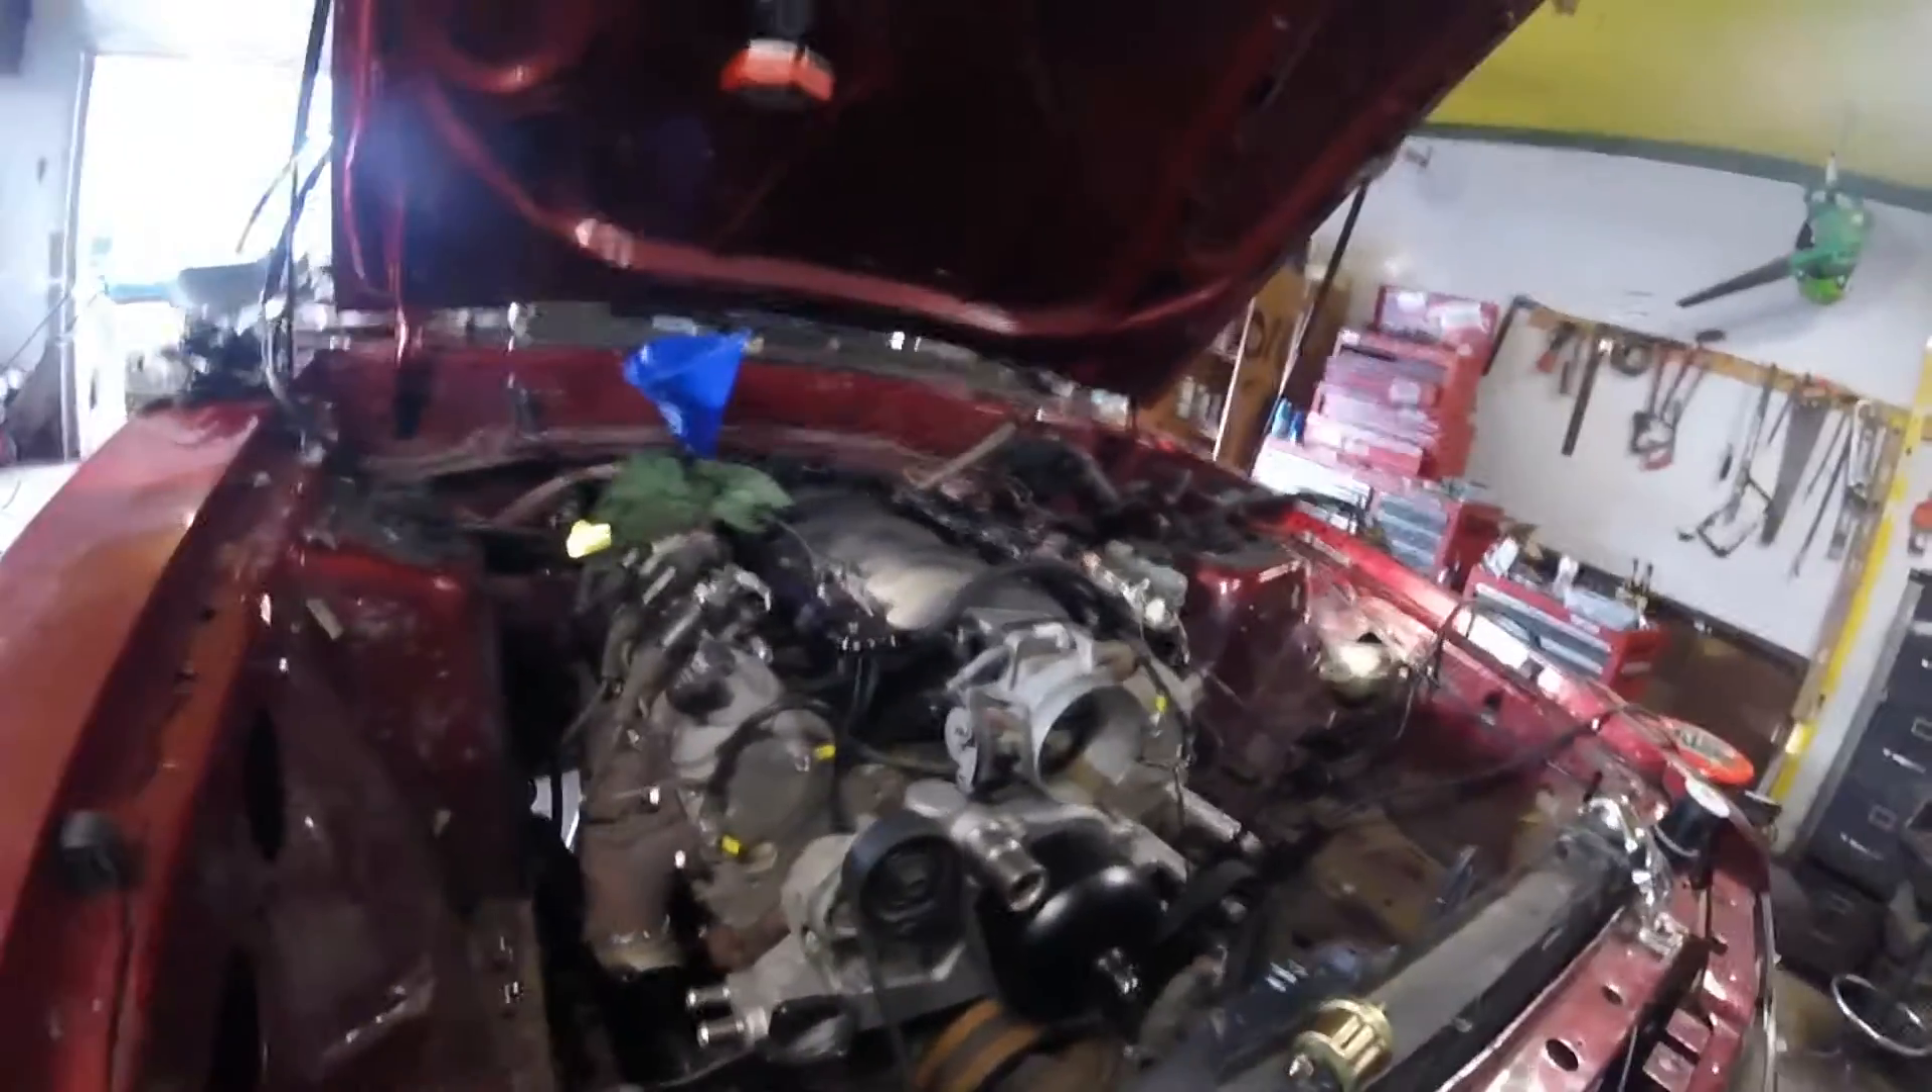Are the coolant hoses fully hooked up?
No.